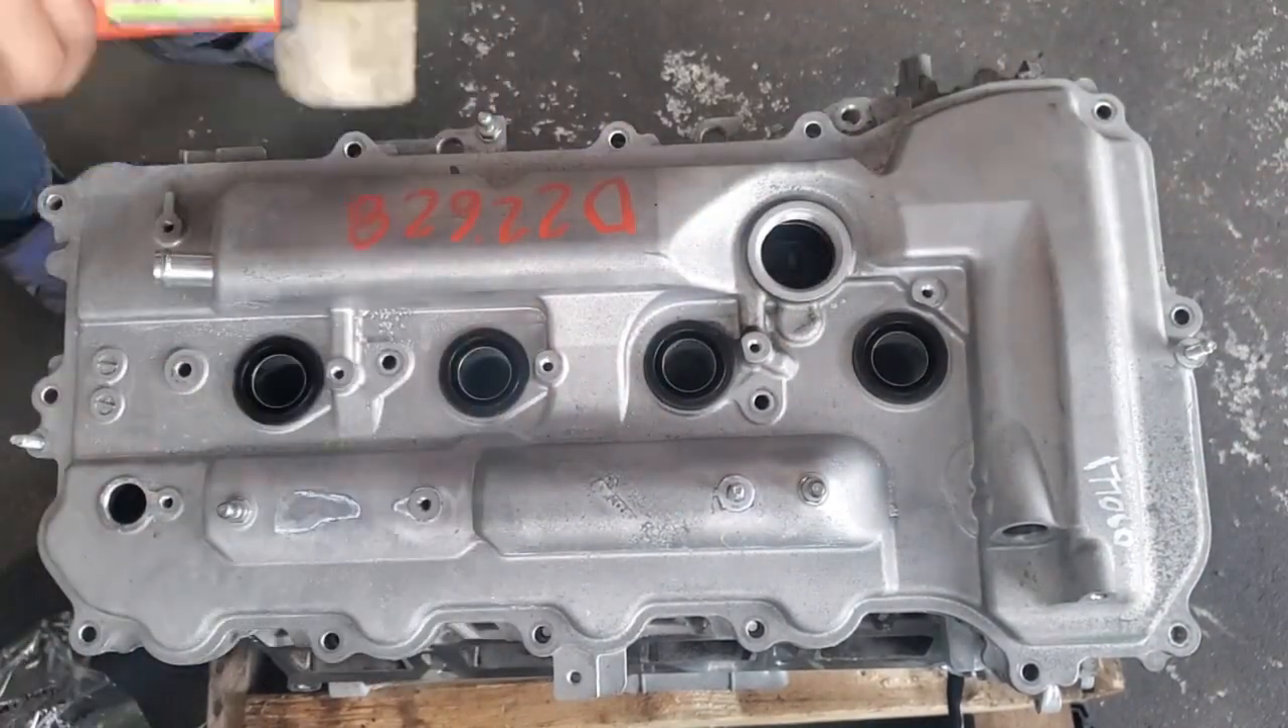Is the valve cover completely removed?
No.